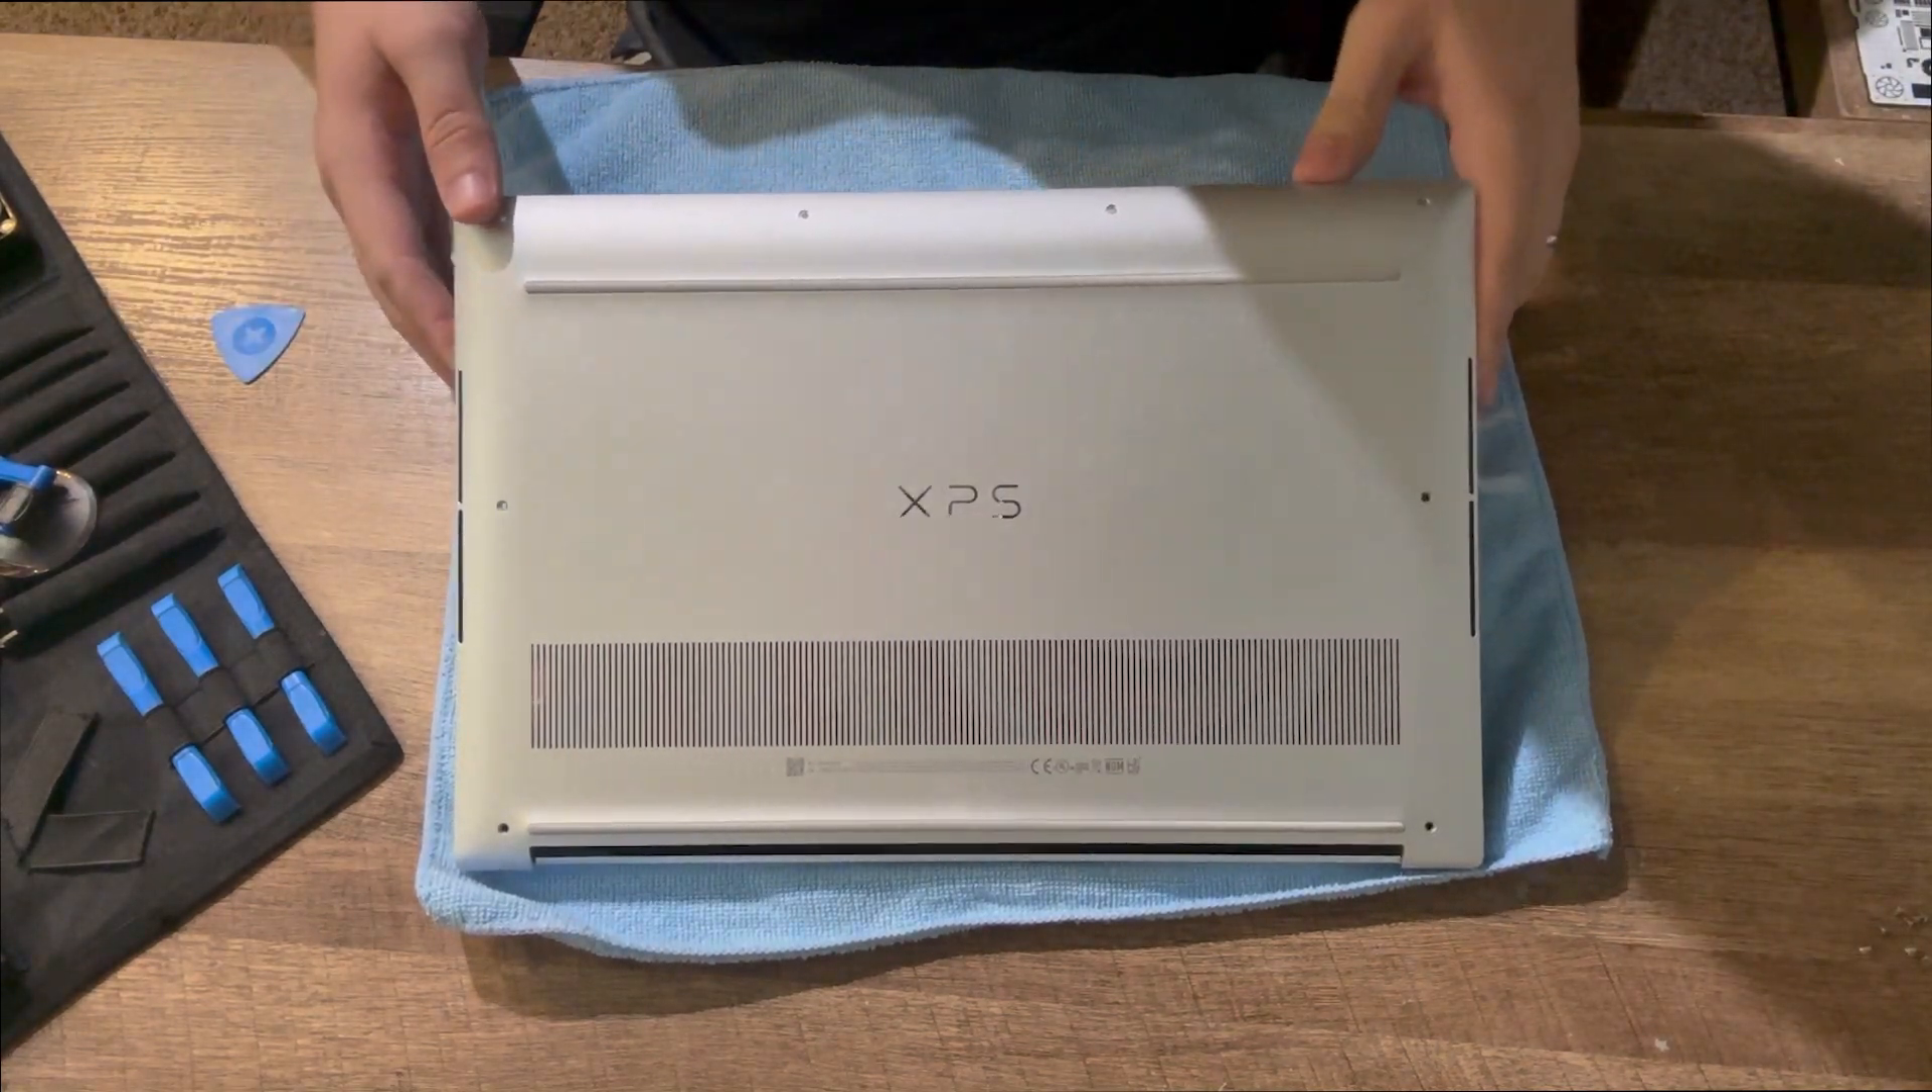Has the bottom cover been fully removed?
No.